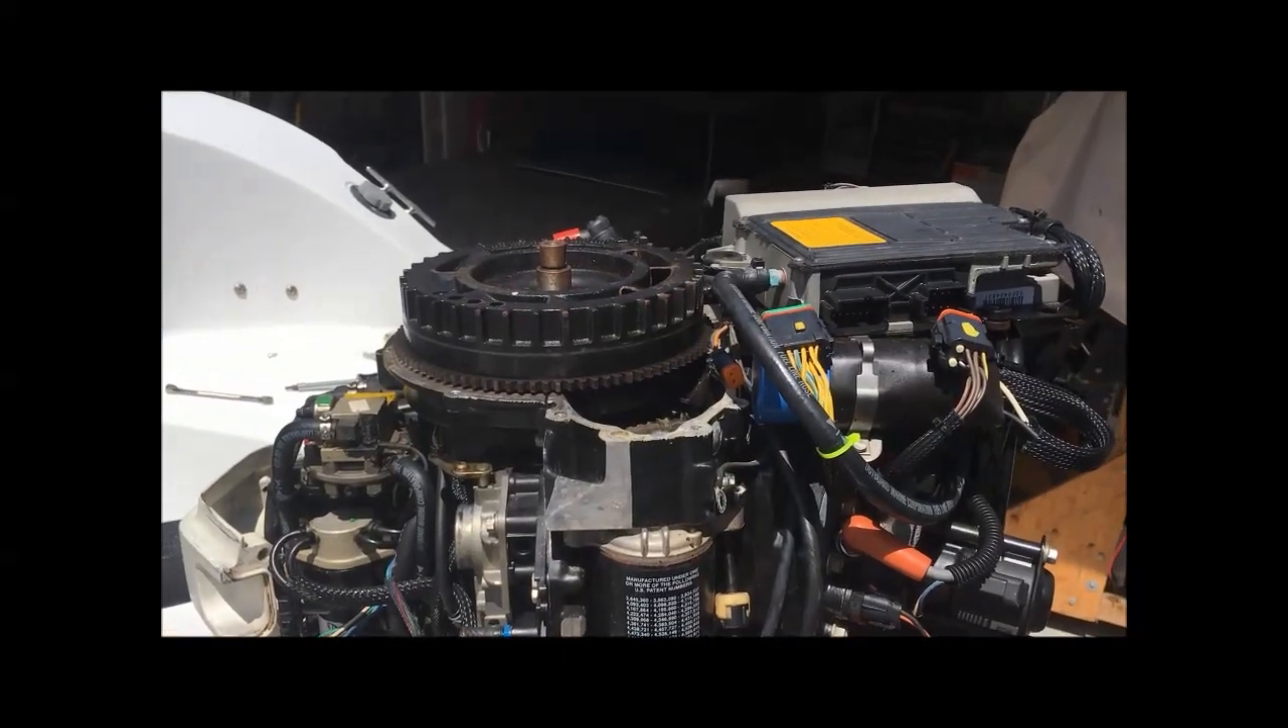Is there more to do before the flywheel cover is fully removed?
No.